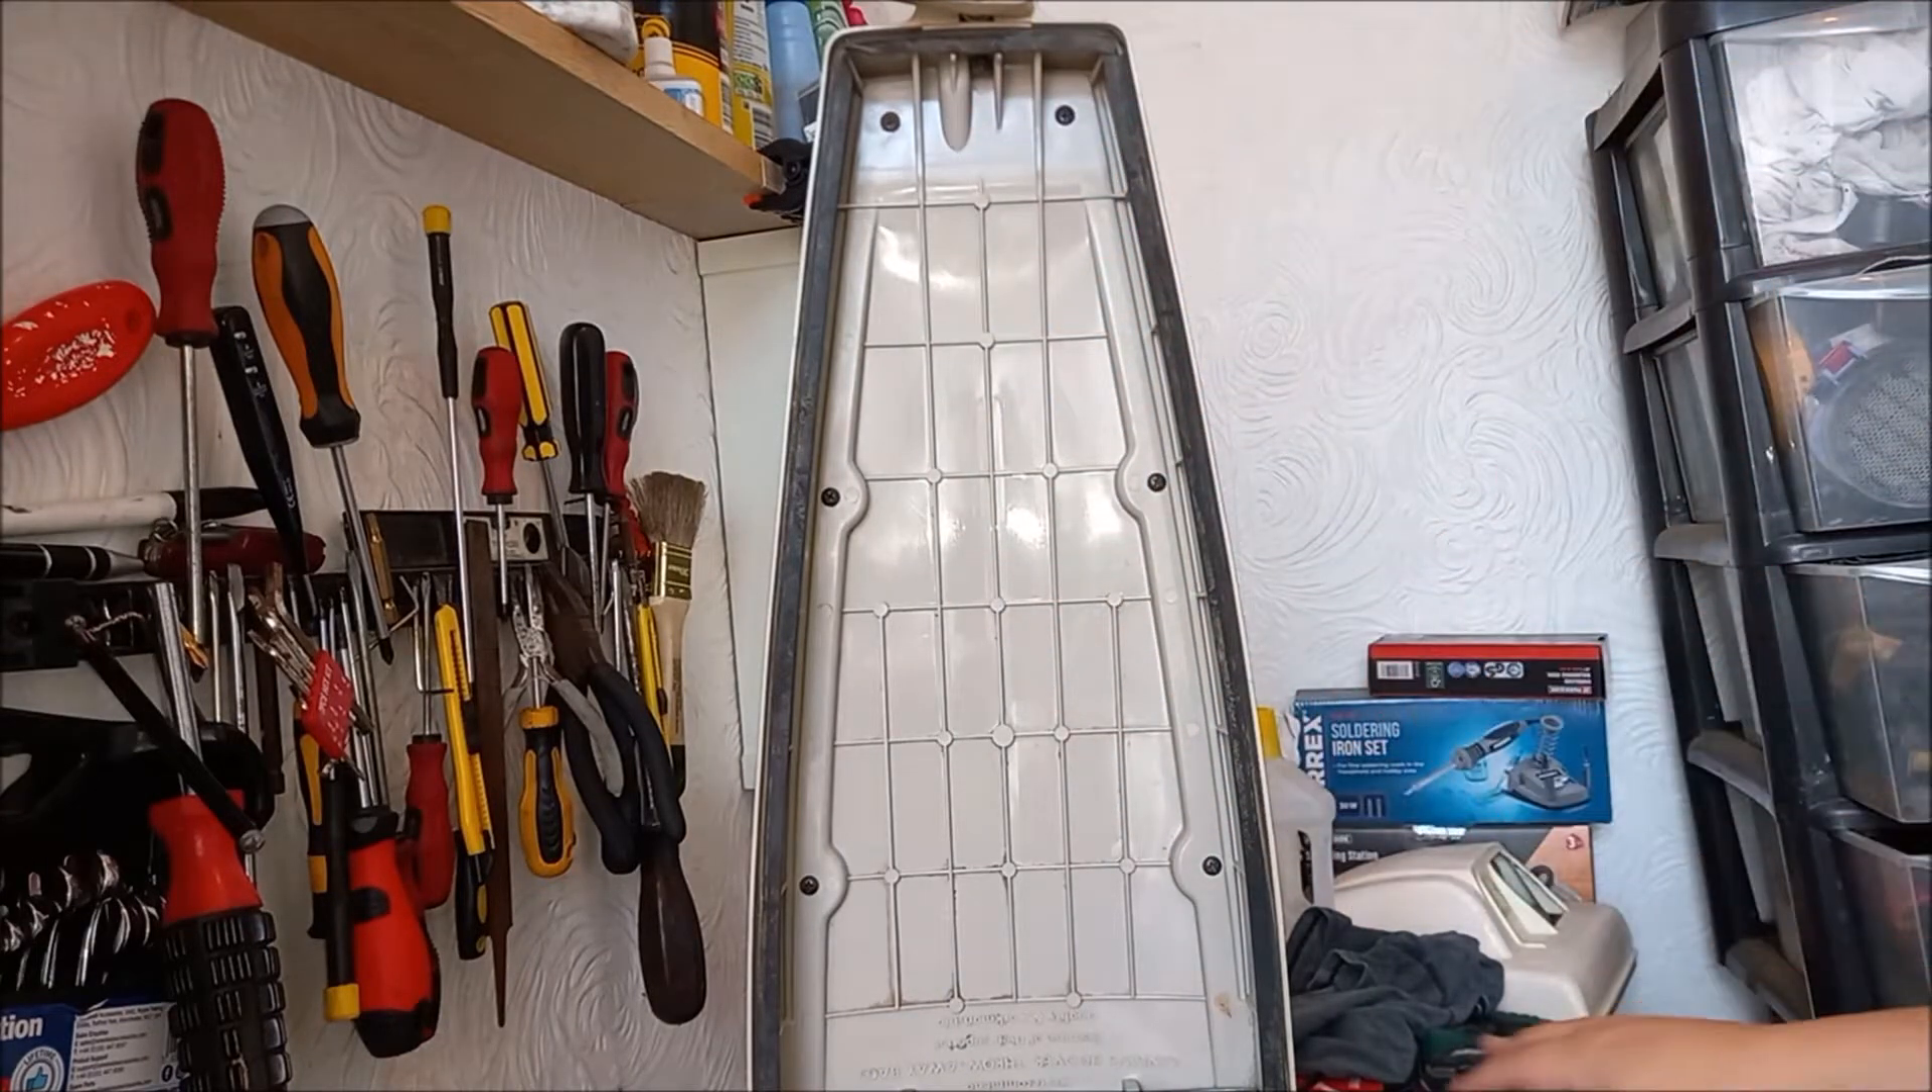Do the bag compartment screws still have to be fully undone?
Yes.